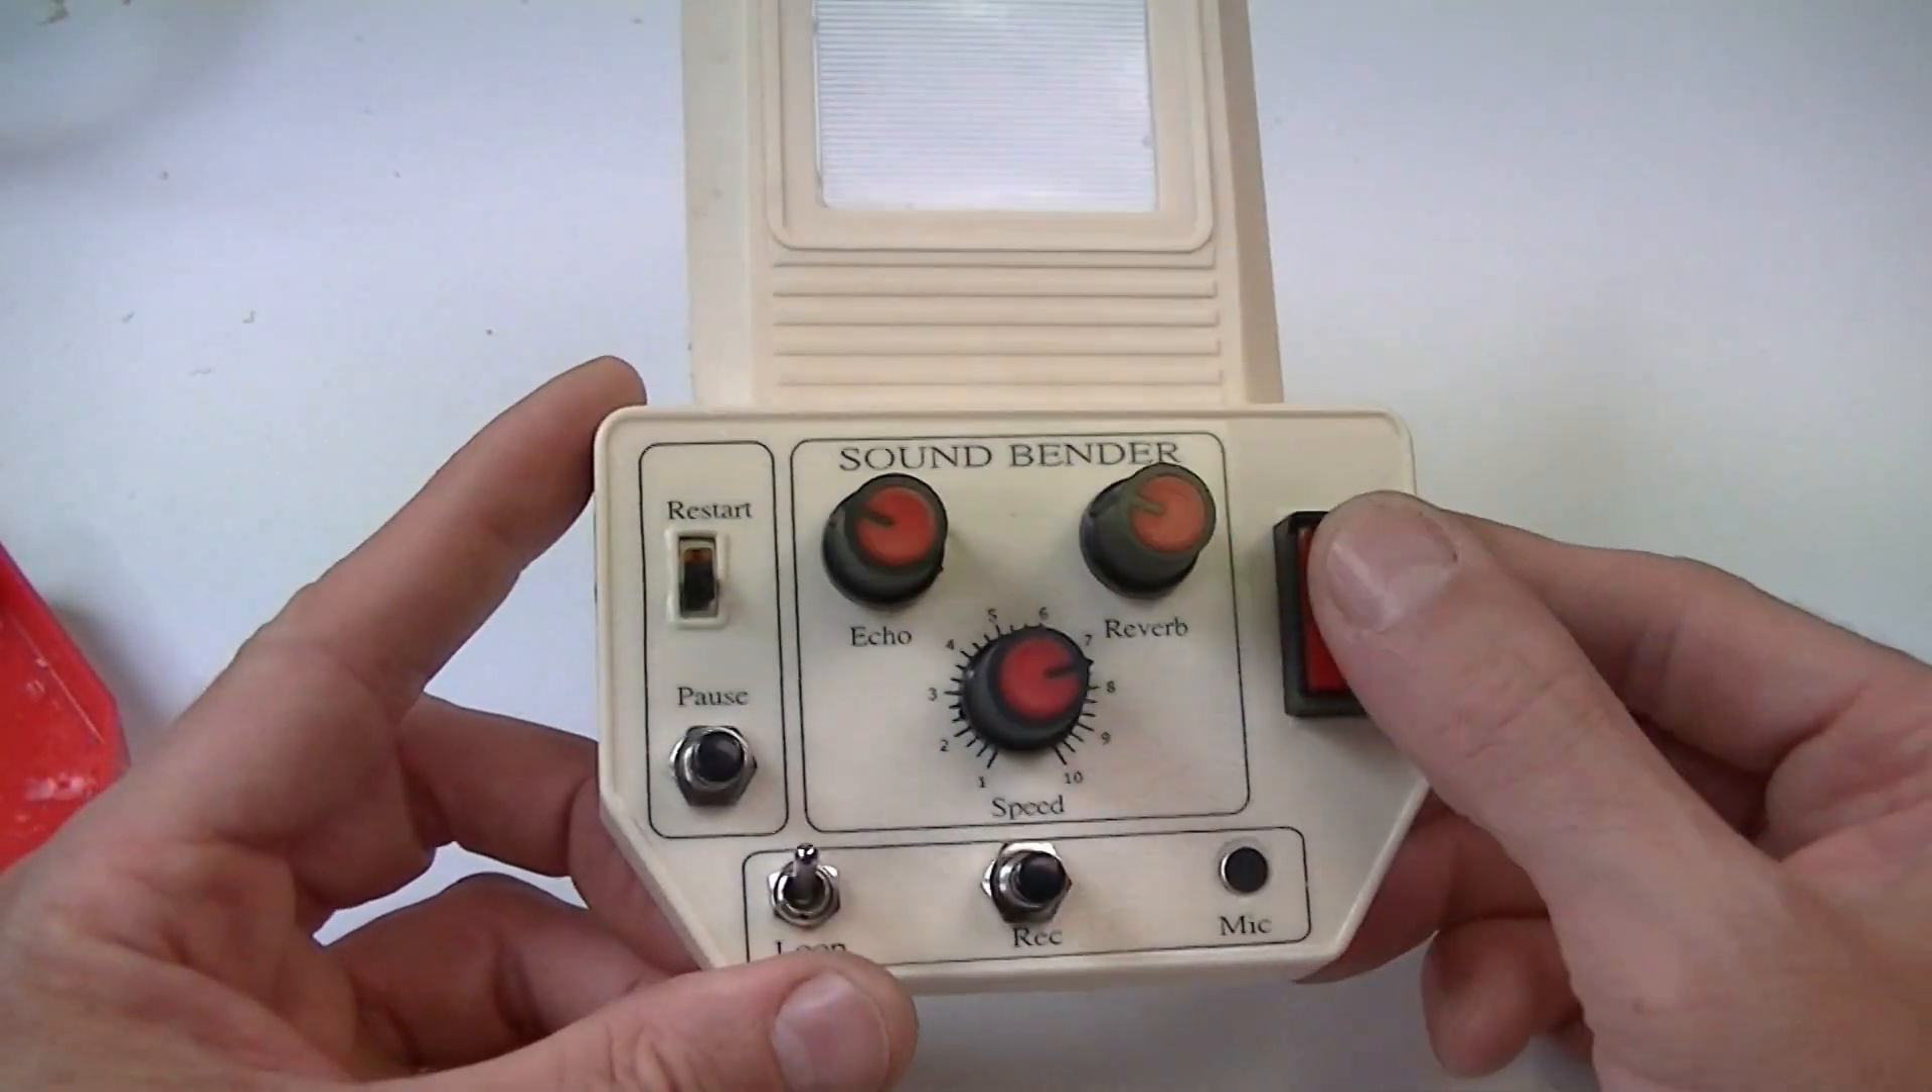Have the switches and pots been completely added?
Yes.